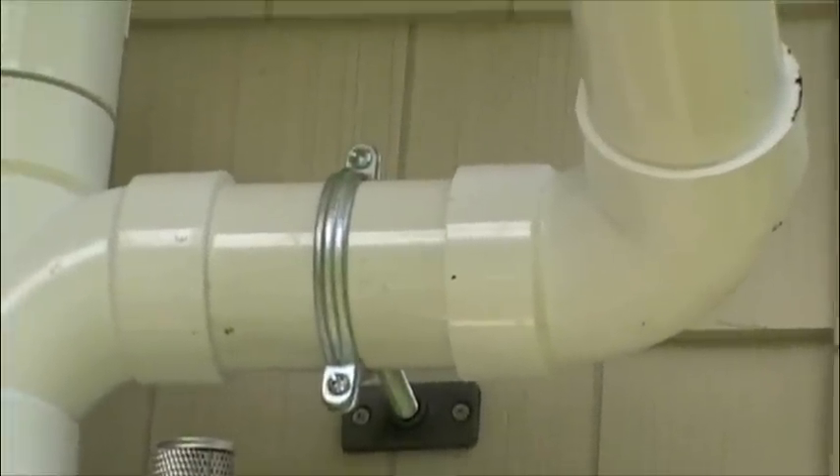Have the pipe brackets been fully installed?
Yes.